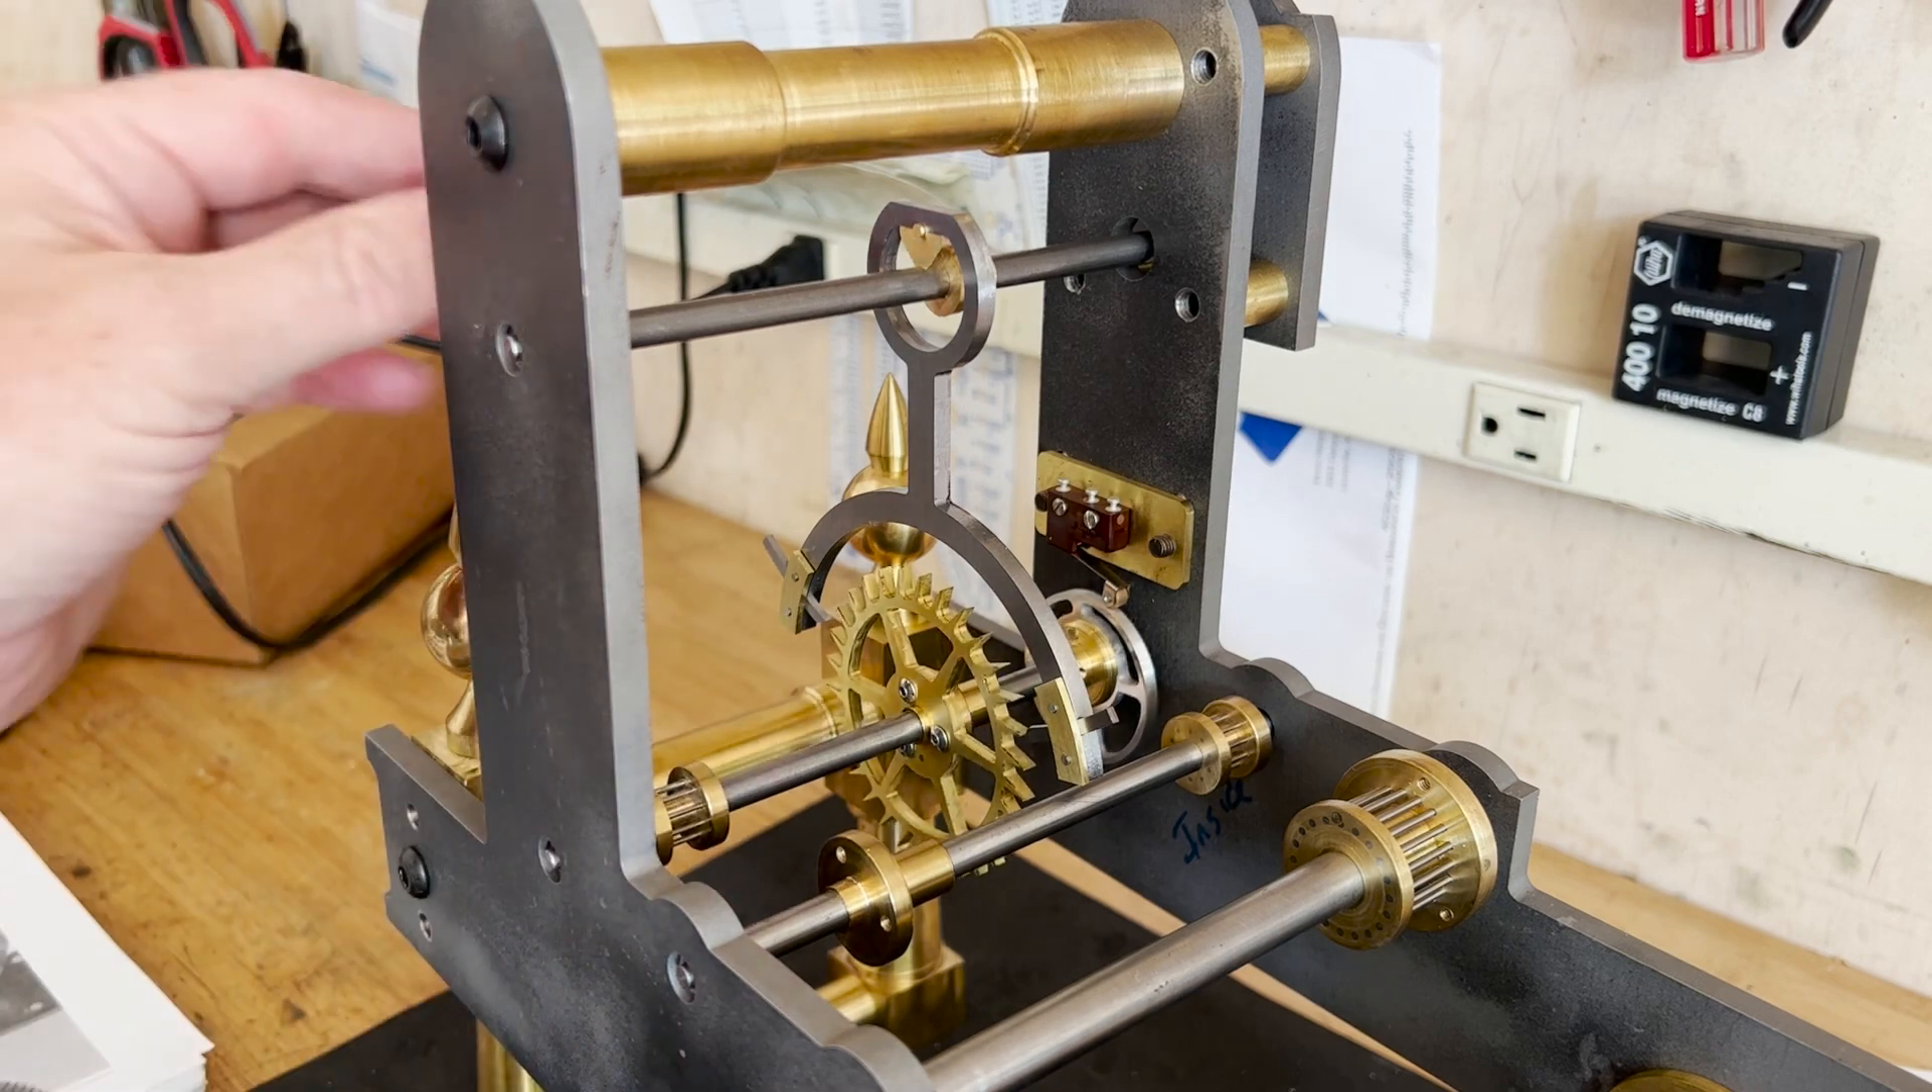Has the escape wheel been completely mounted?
Yes.